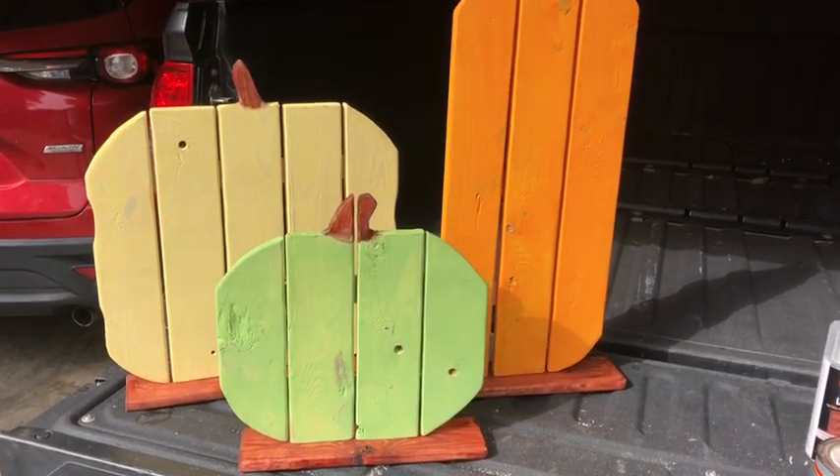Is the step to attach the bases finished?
Yes.